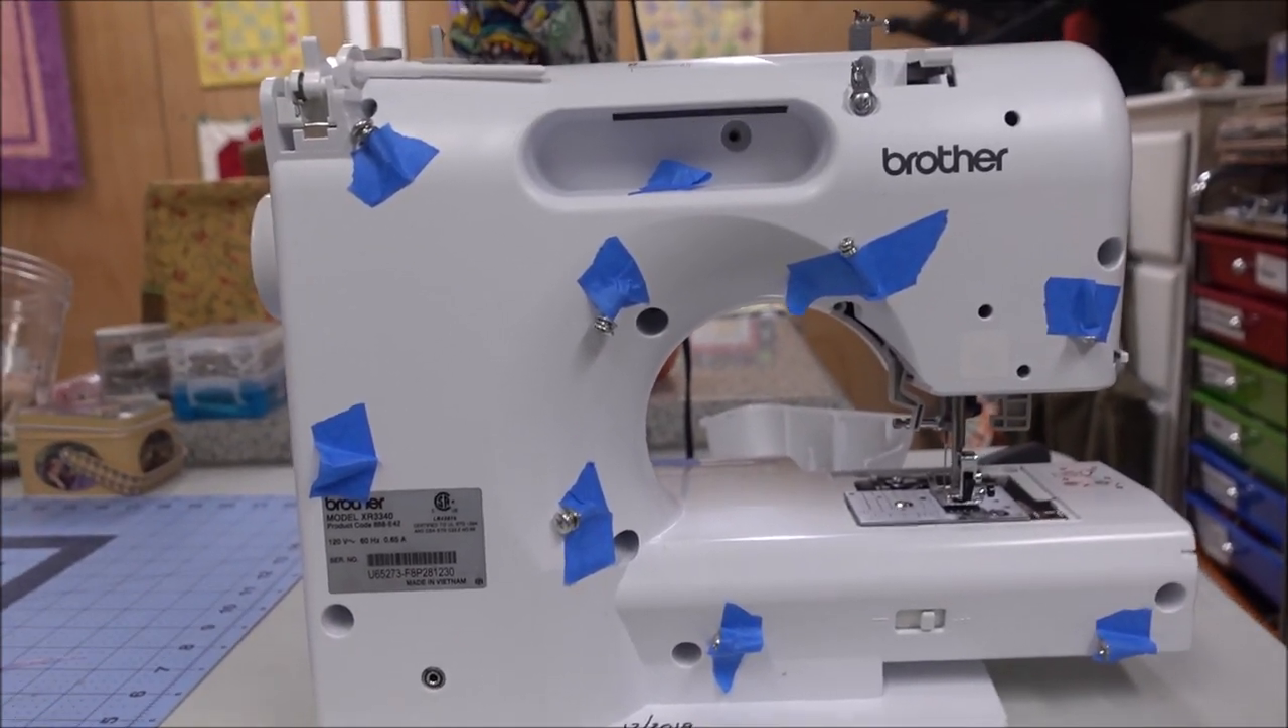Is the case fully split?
No.